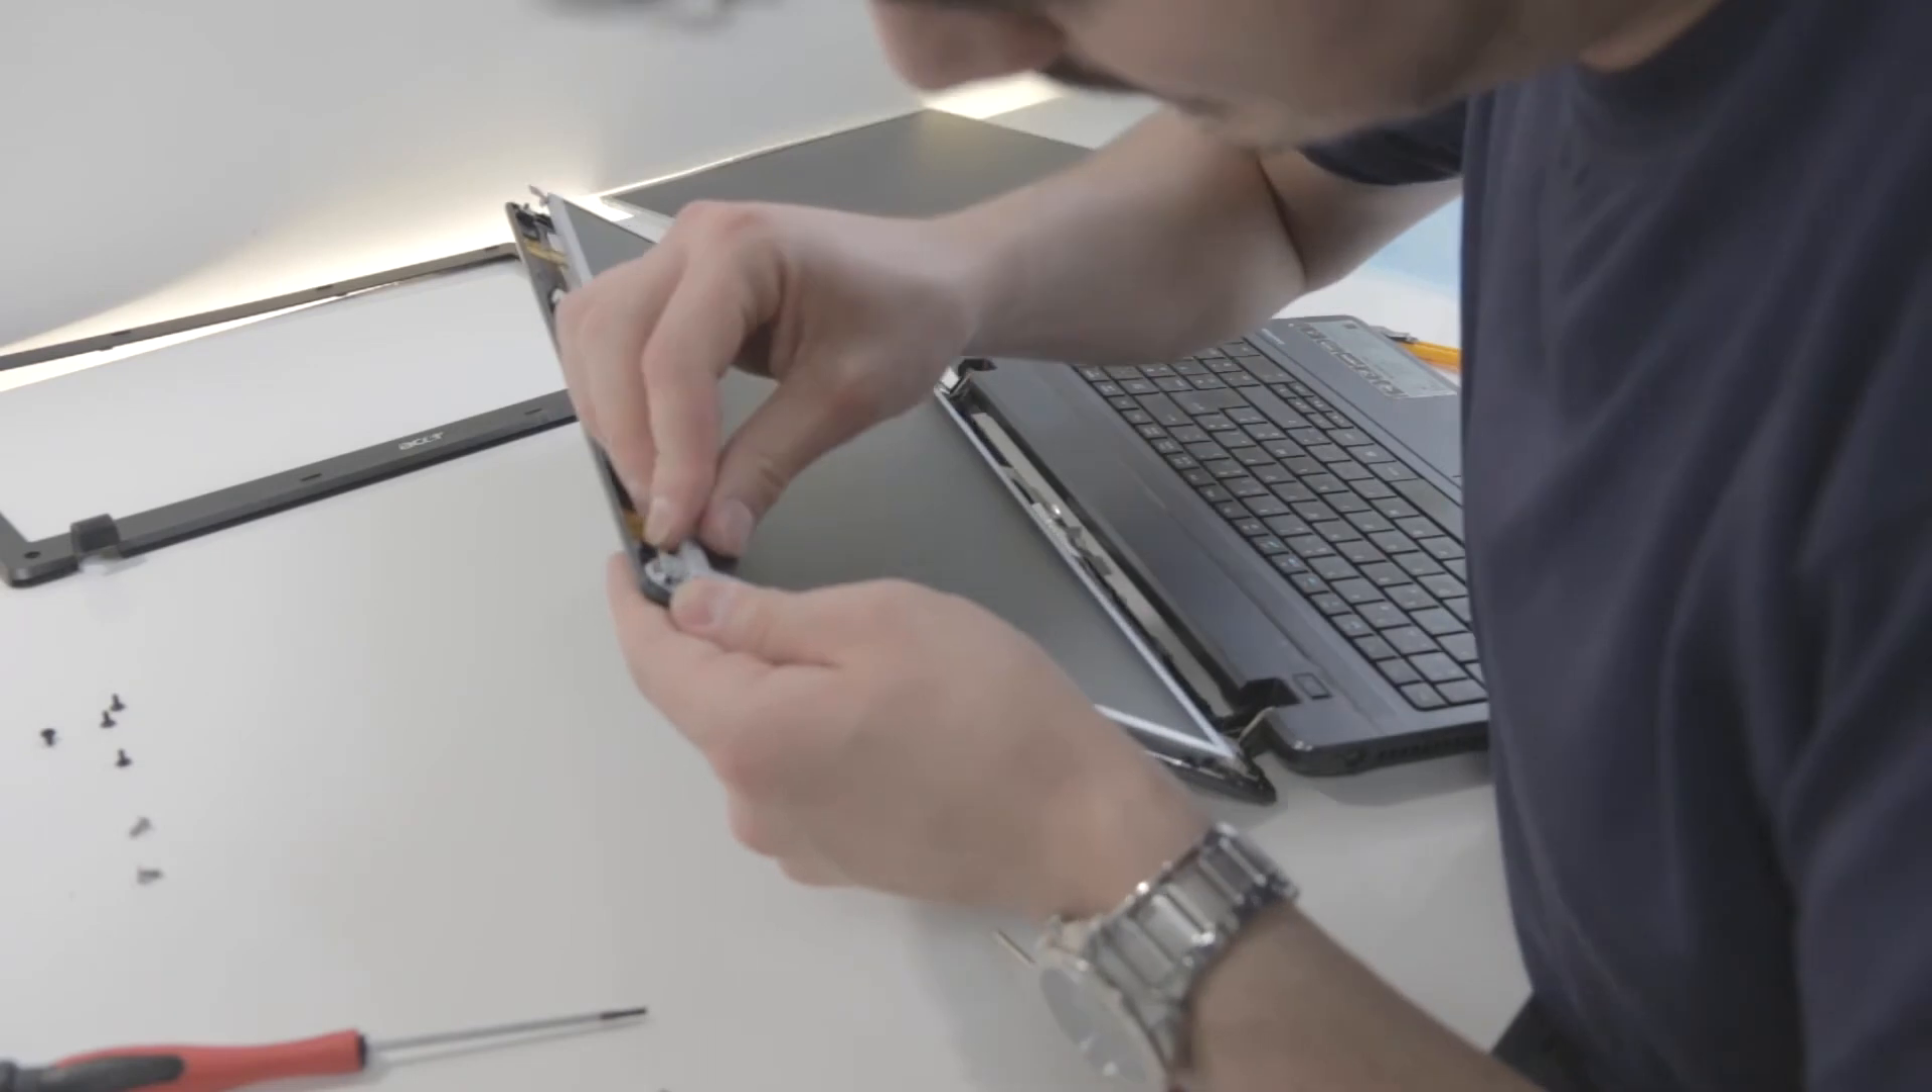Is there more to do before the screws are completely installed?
Yes.